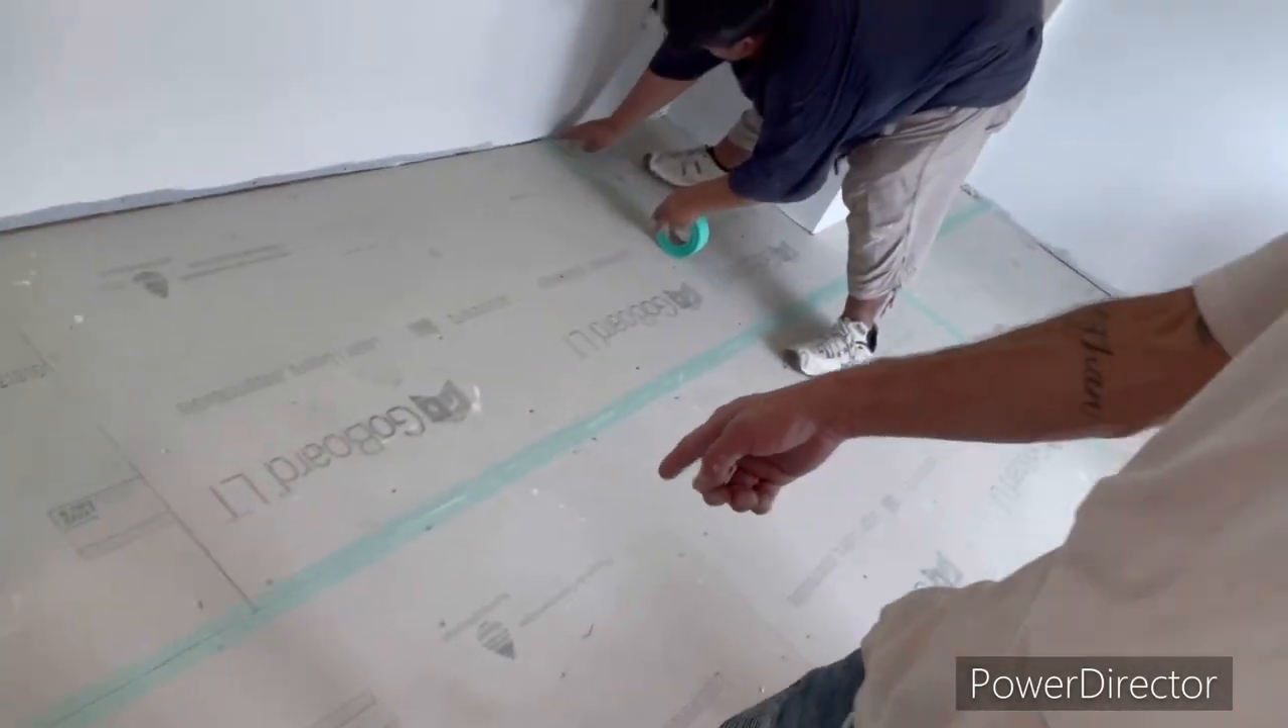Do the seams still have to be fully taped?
Yes.